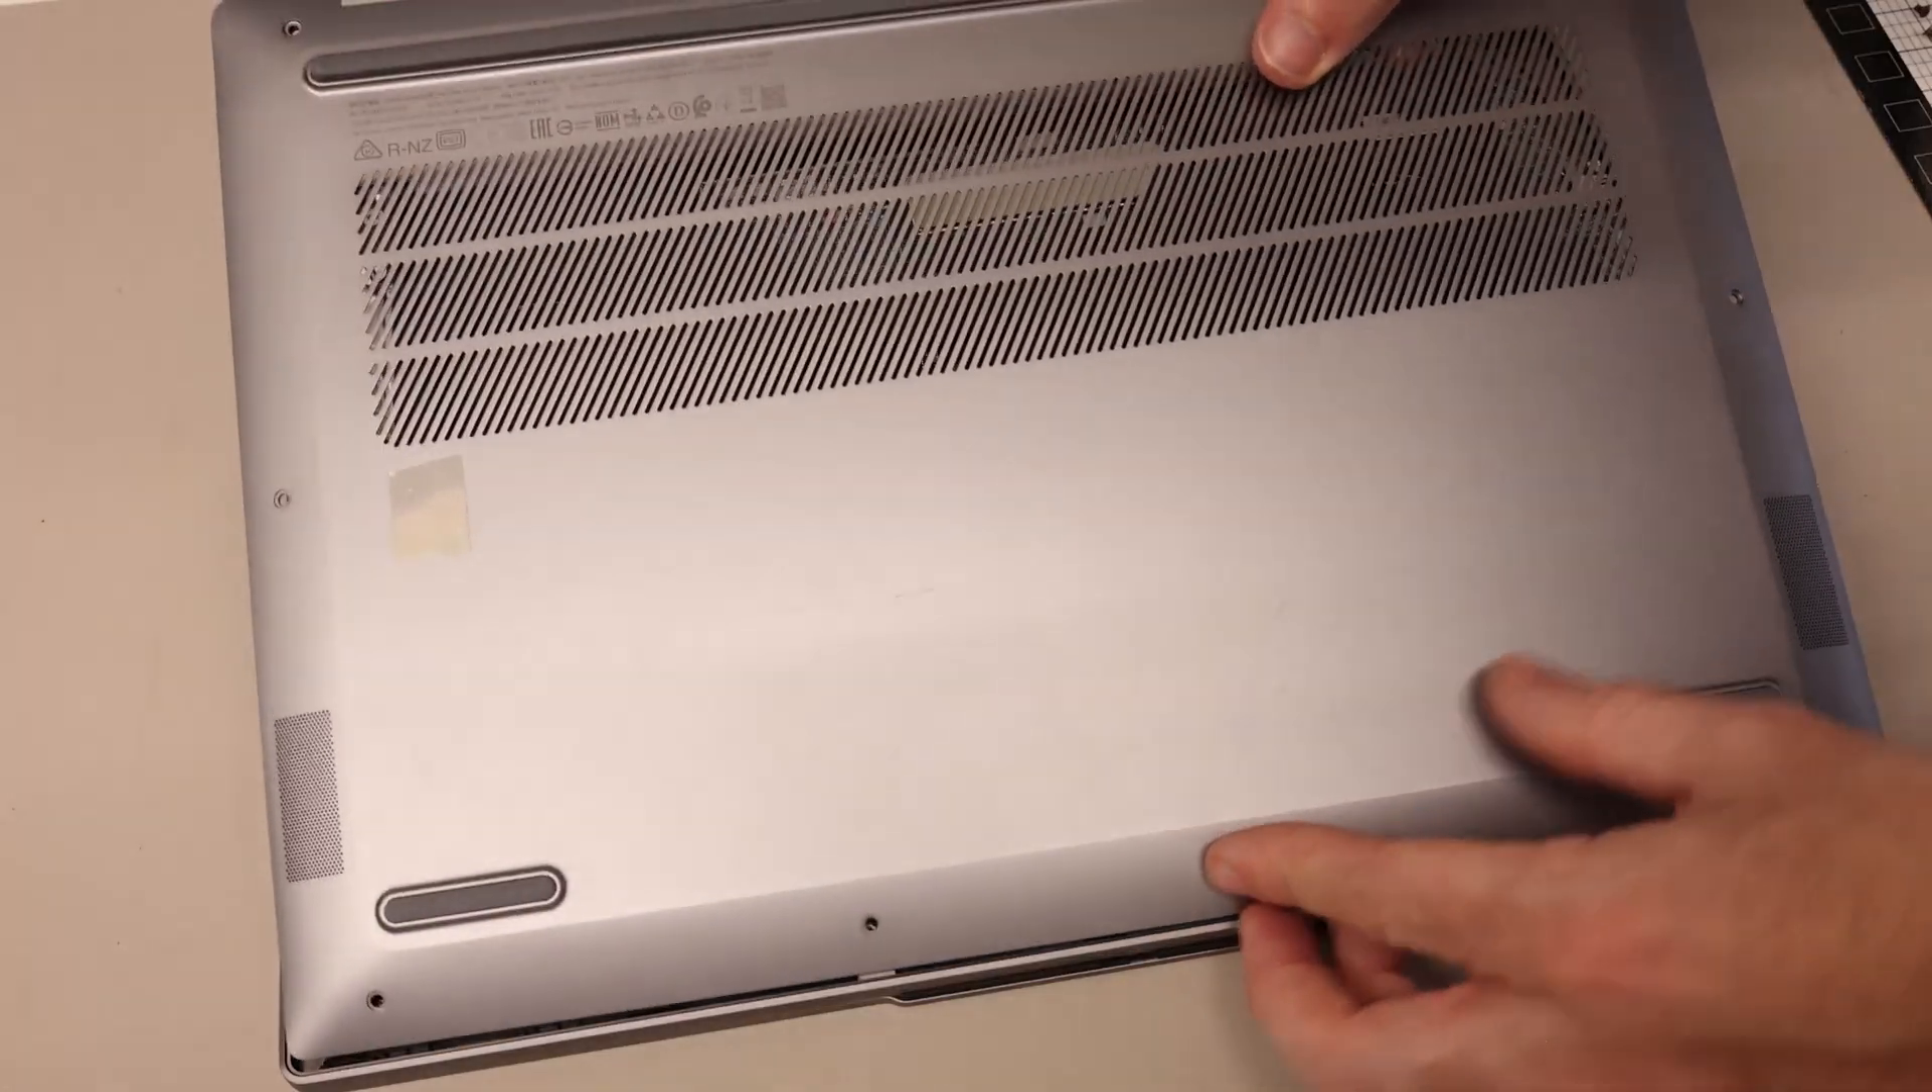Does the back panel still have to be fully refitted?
Yes.